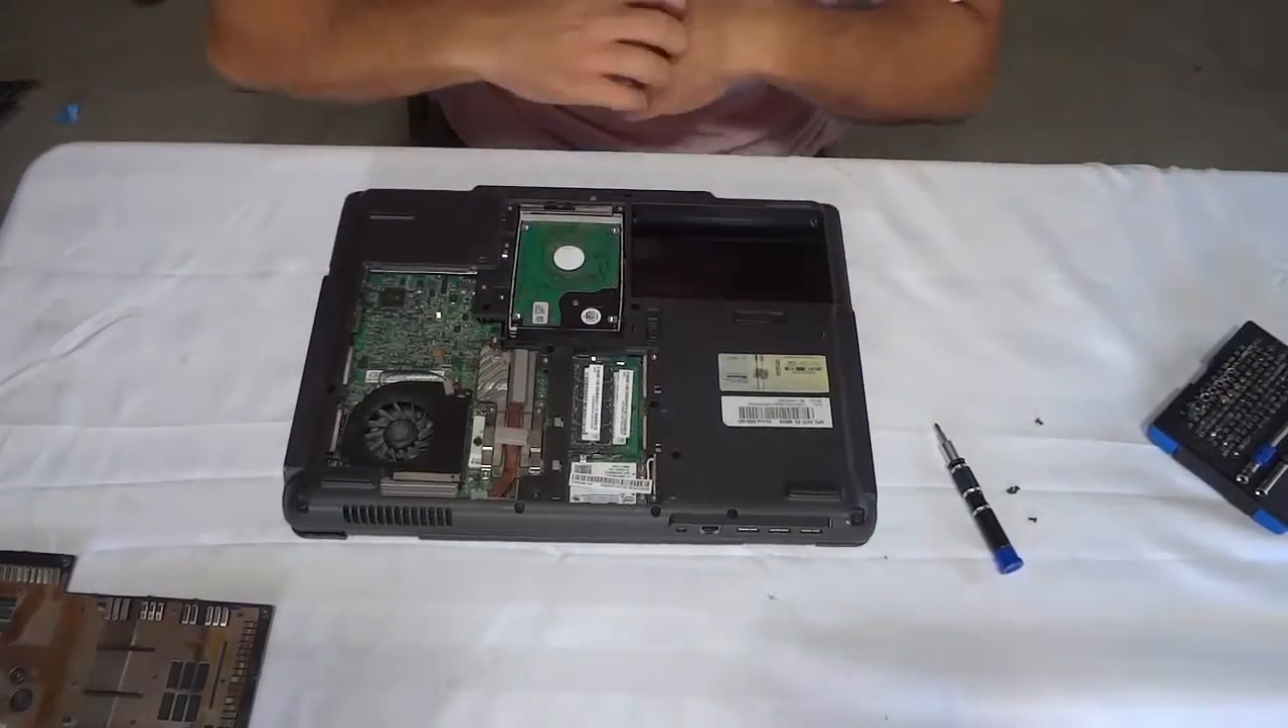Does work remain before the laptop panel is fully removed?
No.